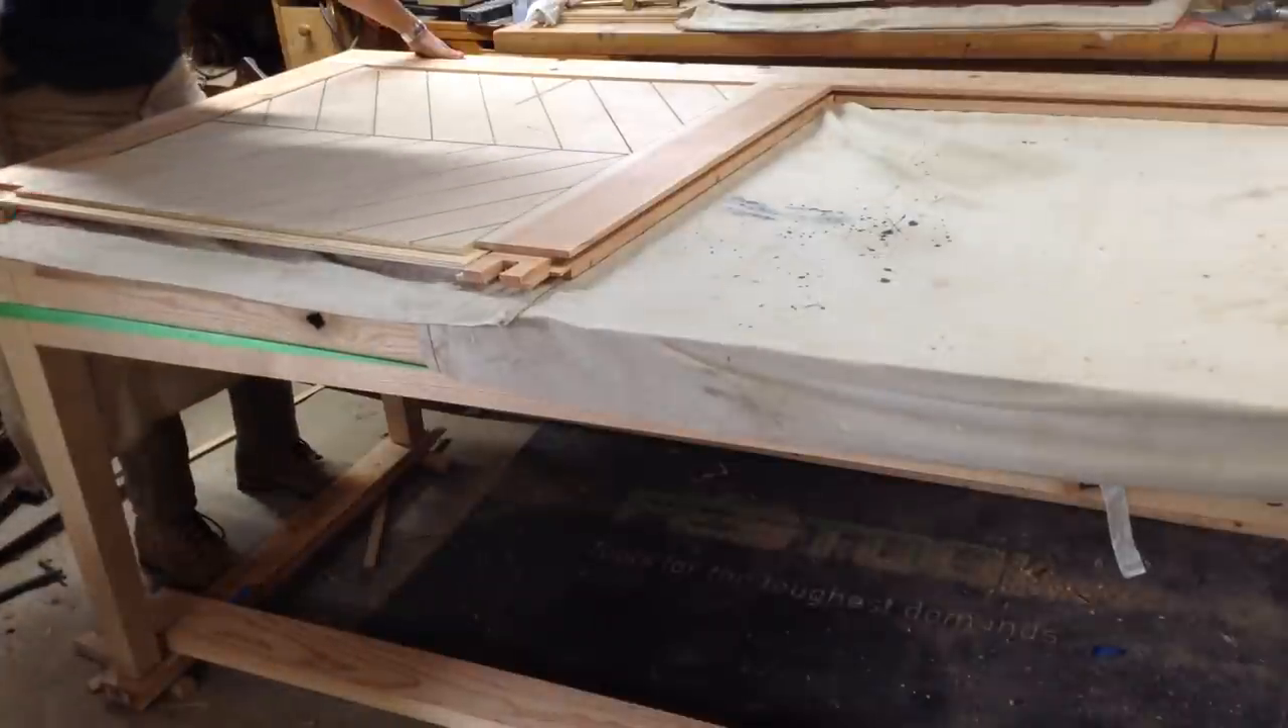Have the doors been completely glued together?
No.